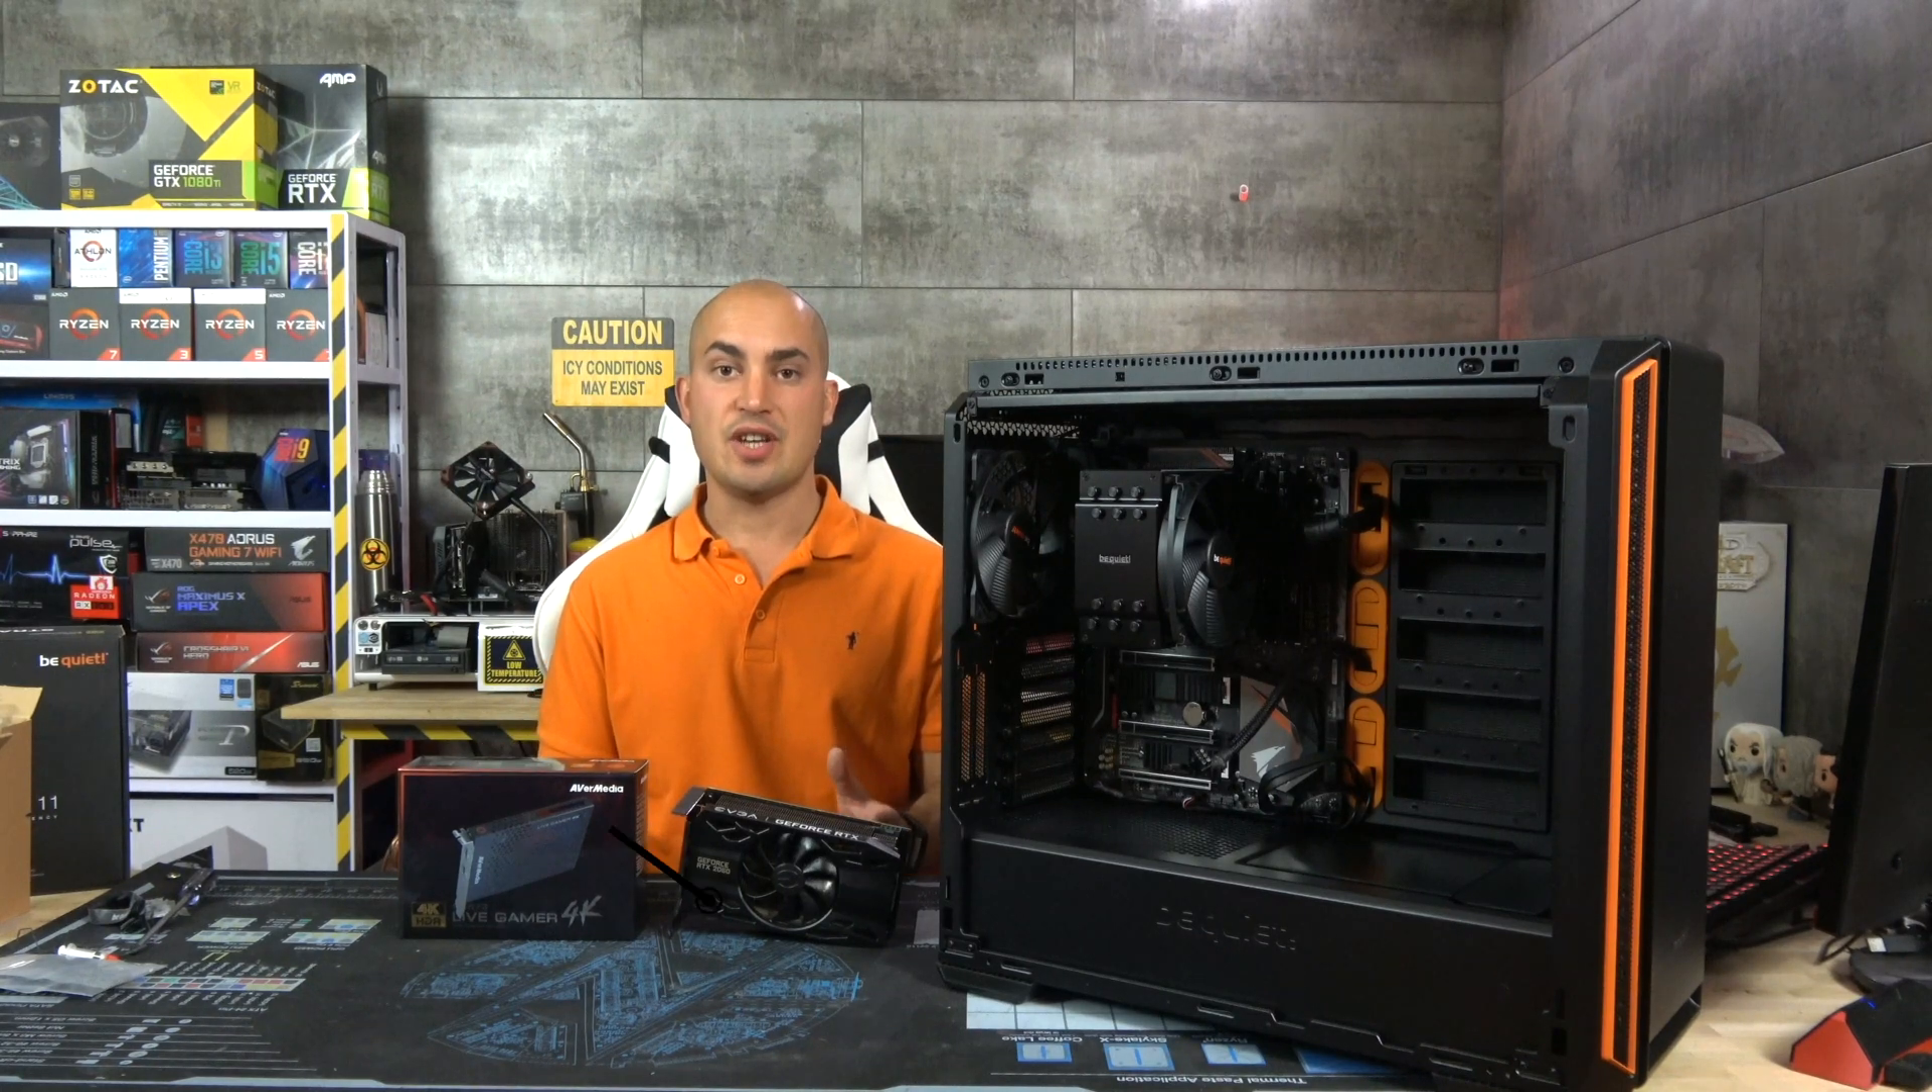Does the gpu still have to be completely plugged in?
Yes.